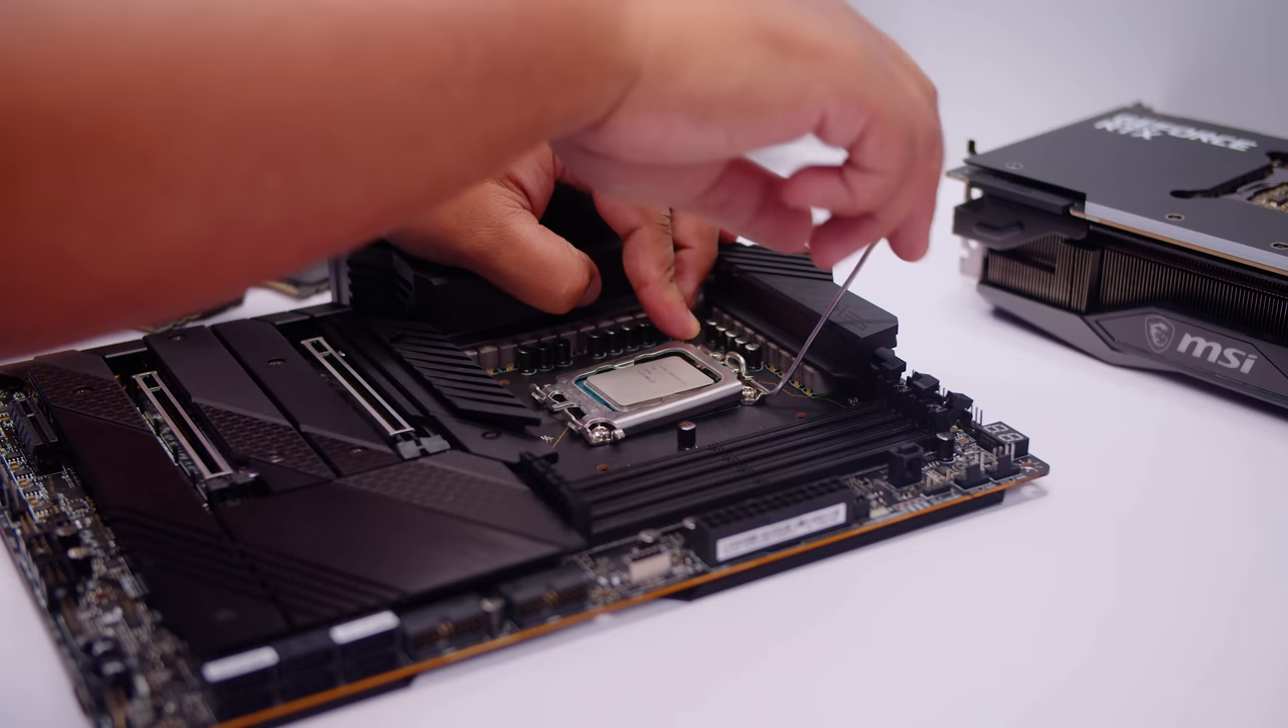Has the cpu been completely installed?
No.